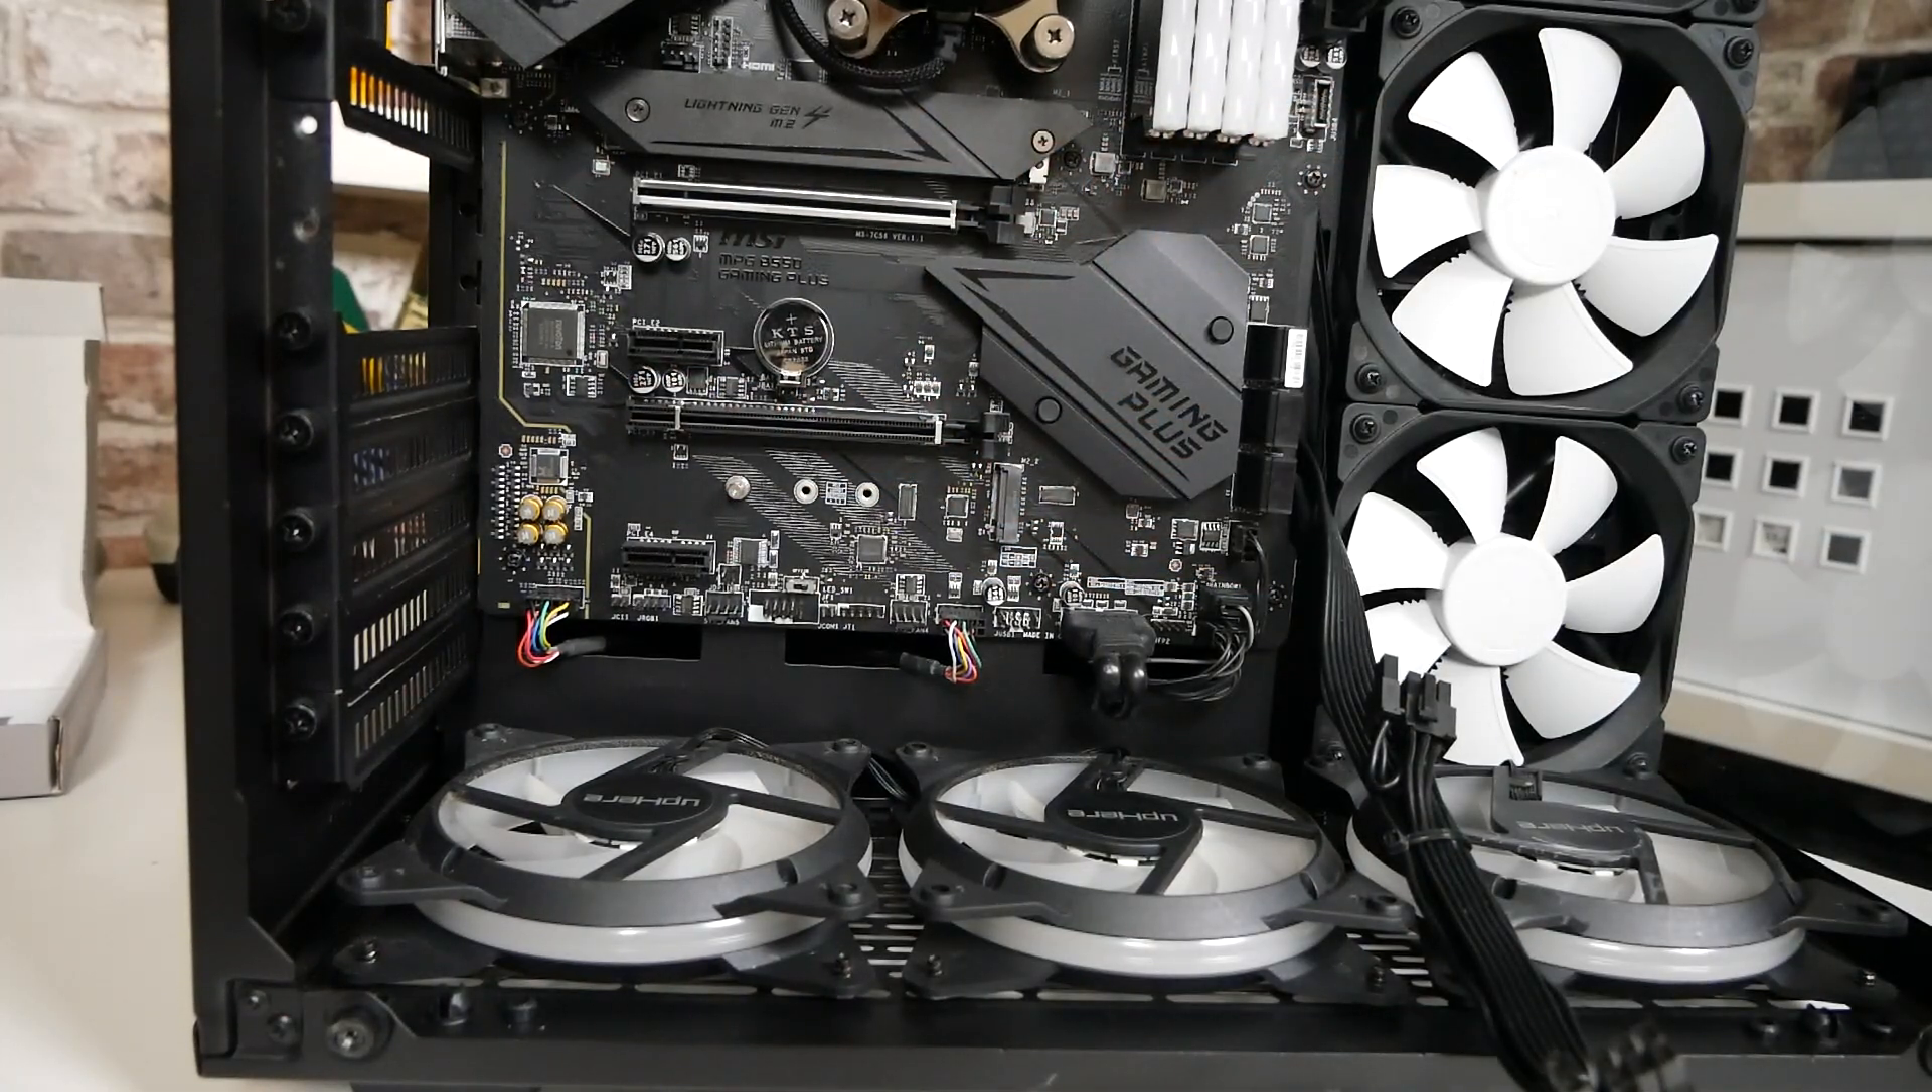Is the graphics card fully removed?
Yes.